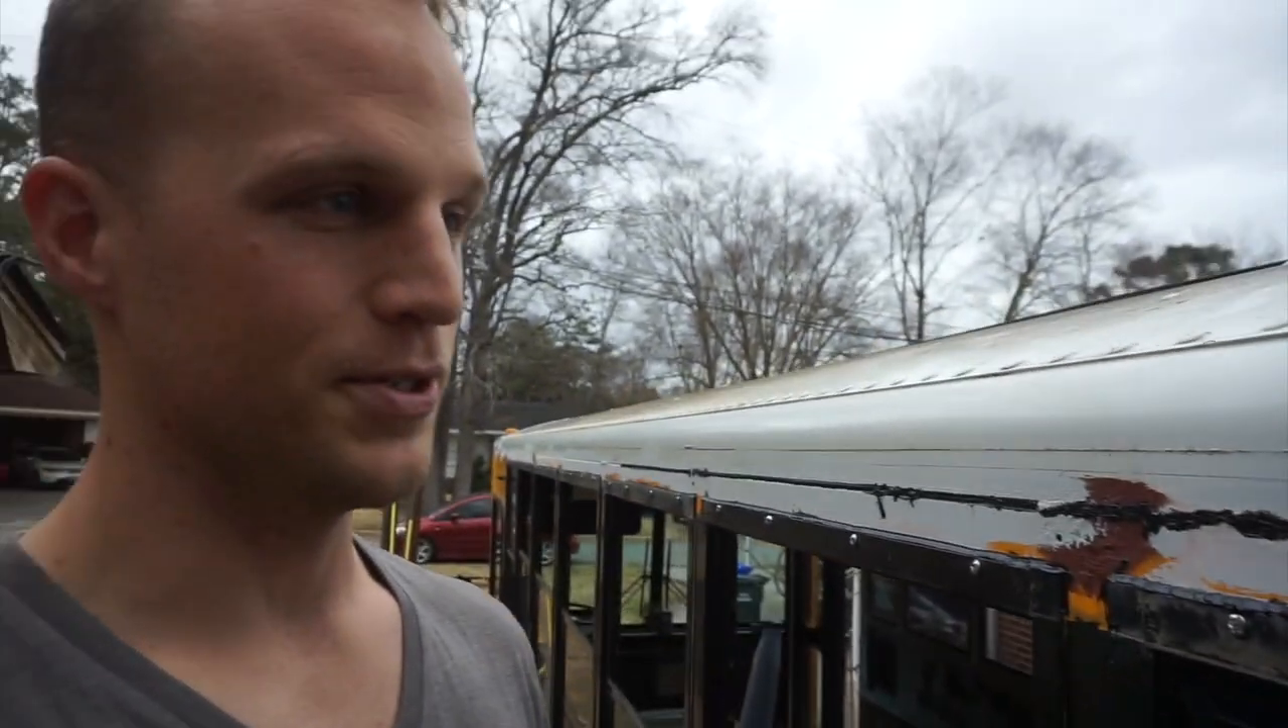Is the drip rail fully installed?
No.